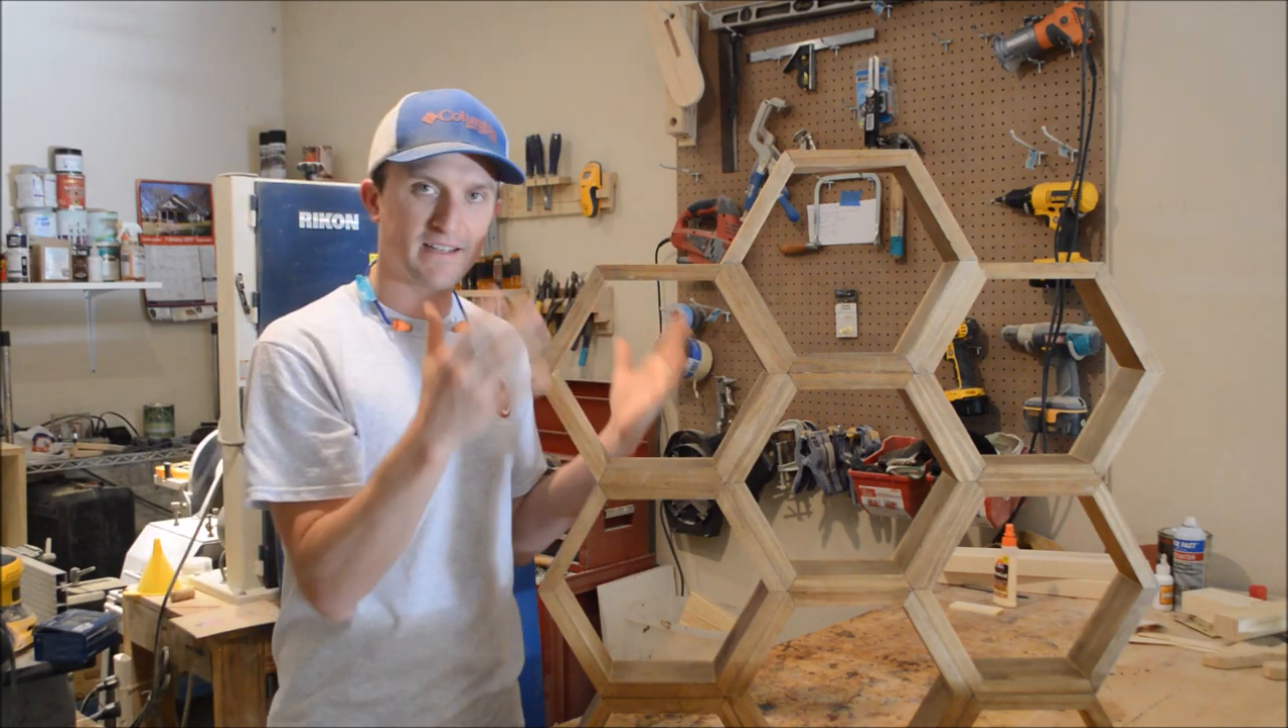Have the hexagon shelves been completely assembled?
Yes.